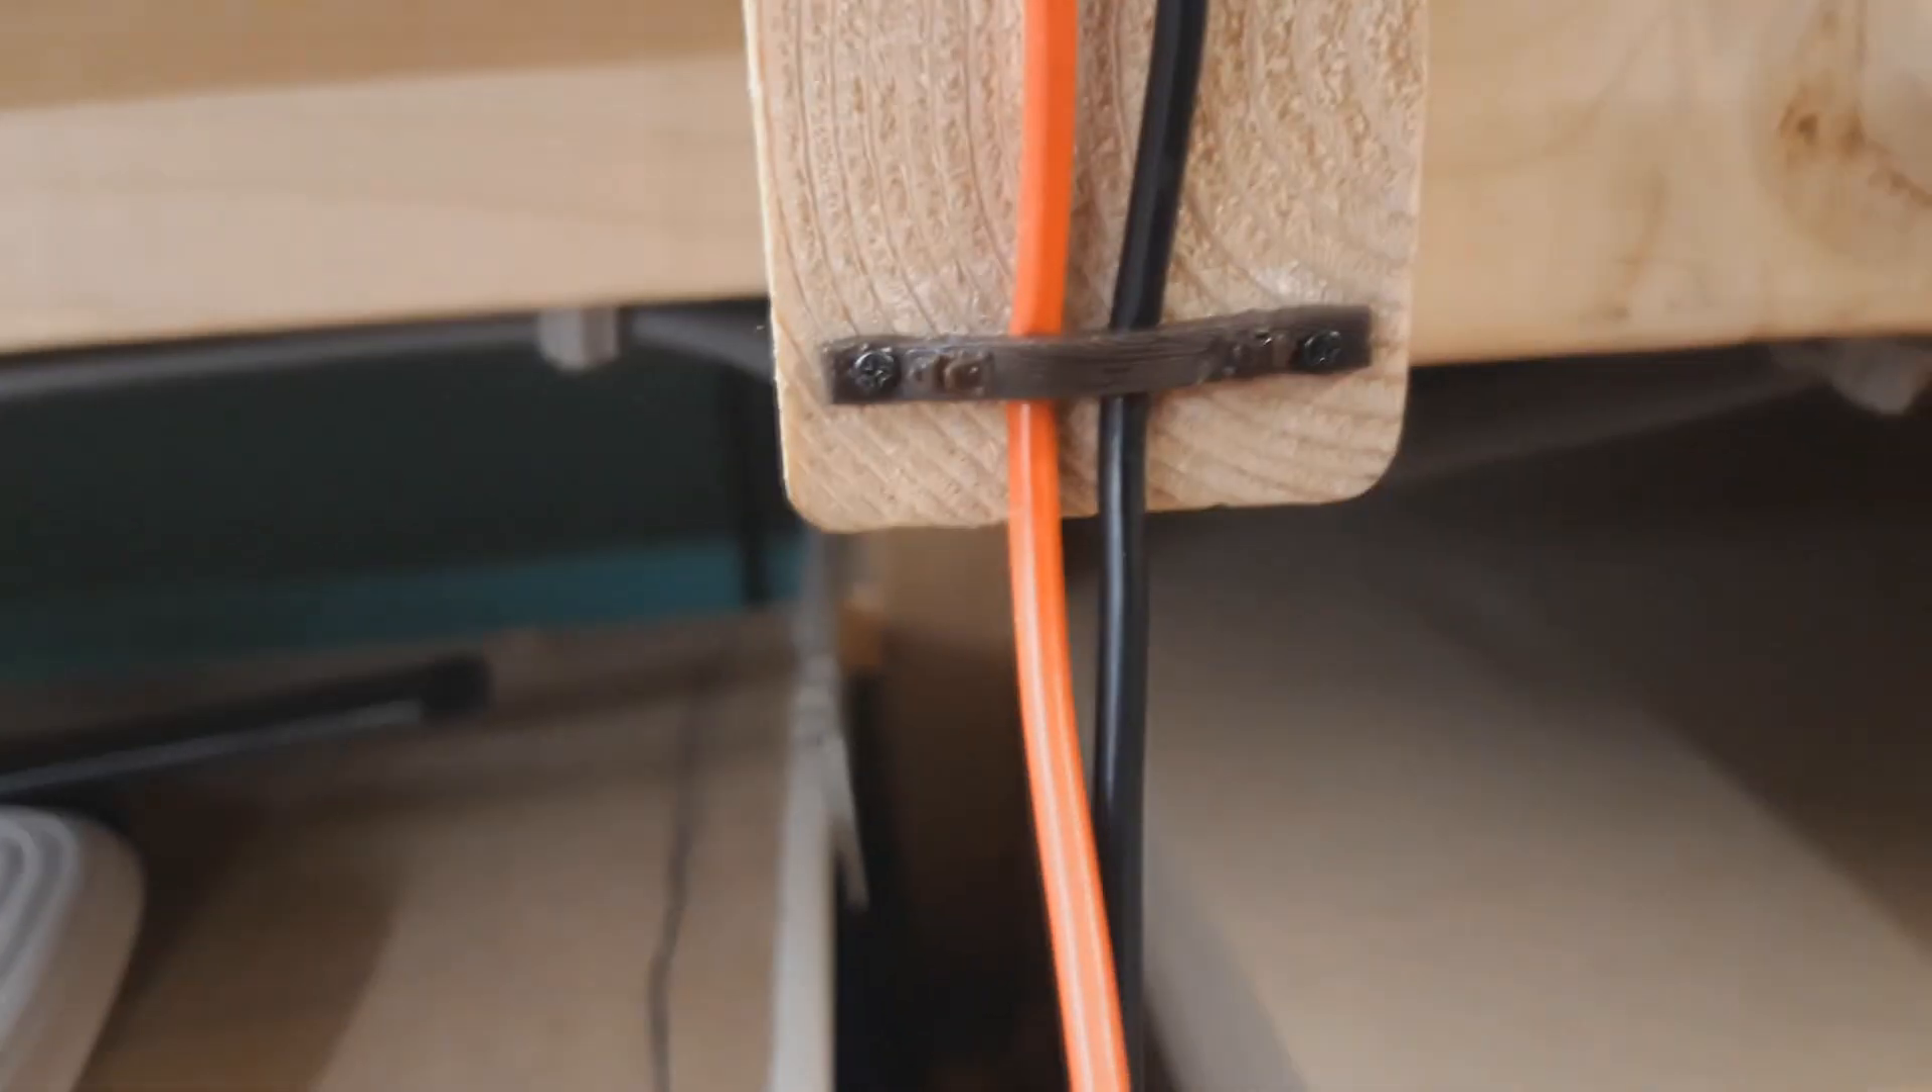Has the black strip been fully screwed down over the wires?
Yes.